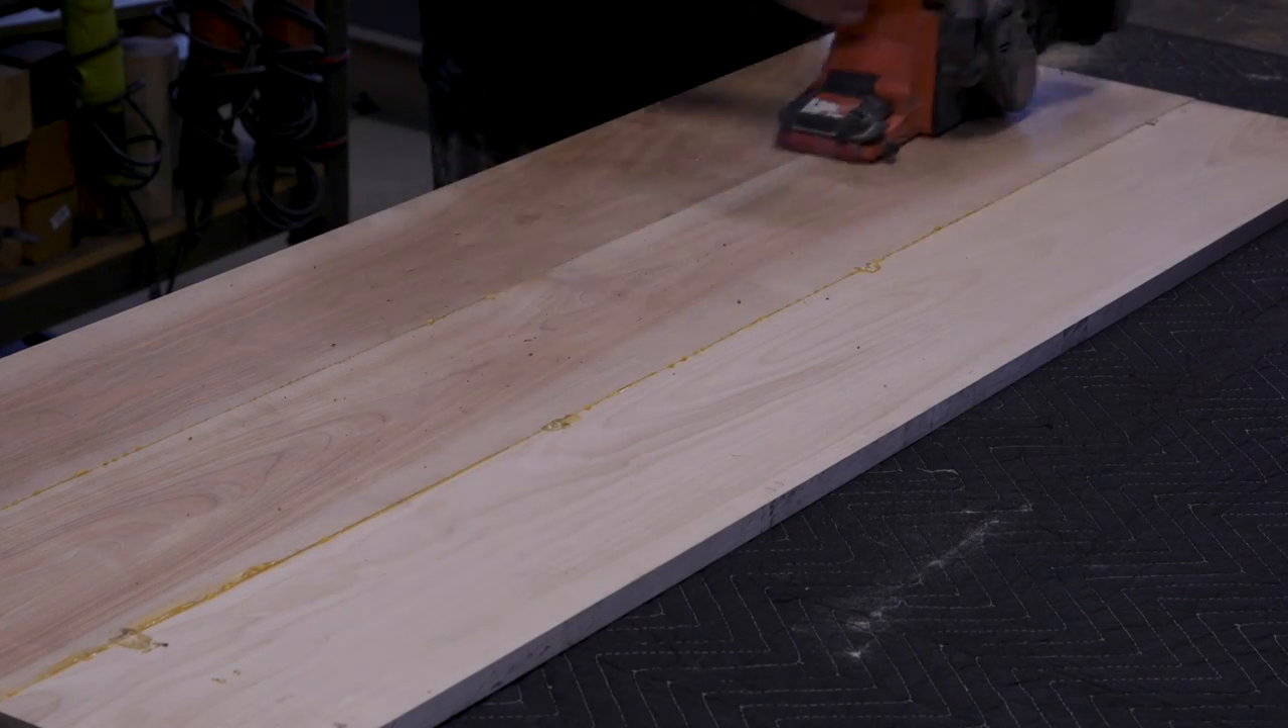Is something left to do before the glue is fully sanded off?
Yes.